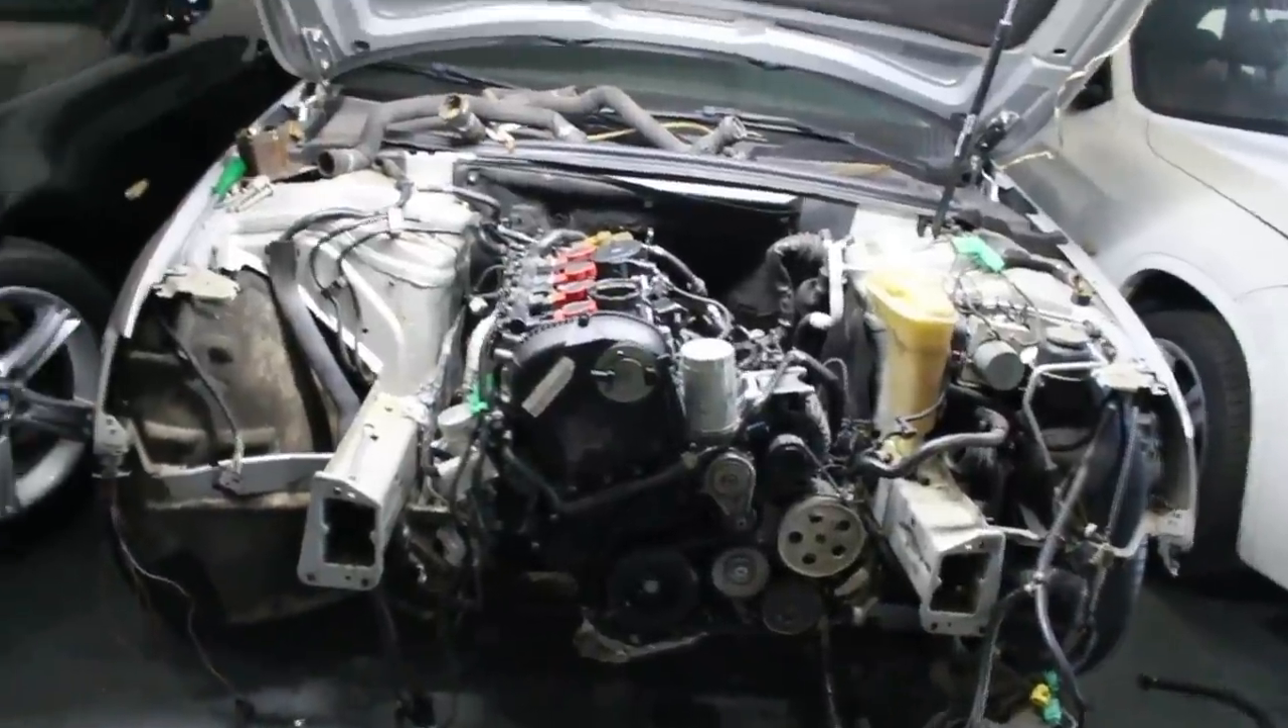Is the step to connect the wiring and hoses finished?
No.